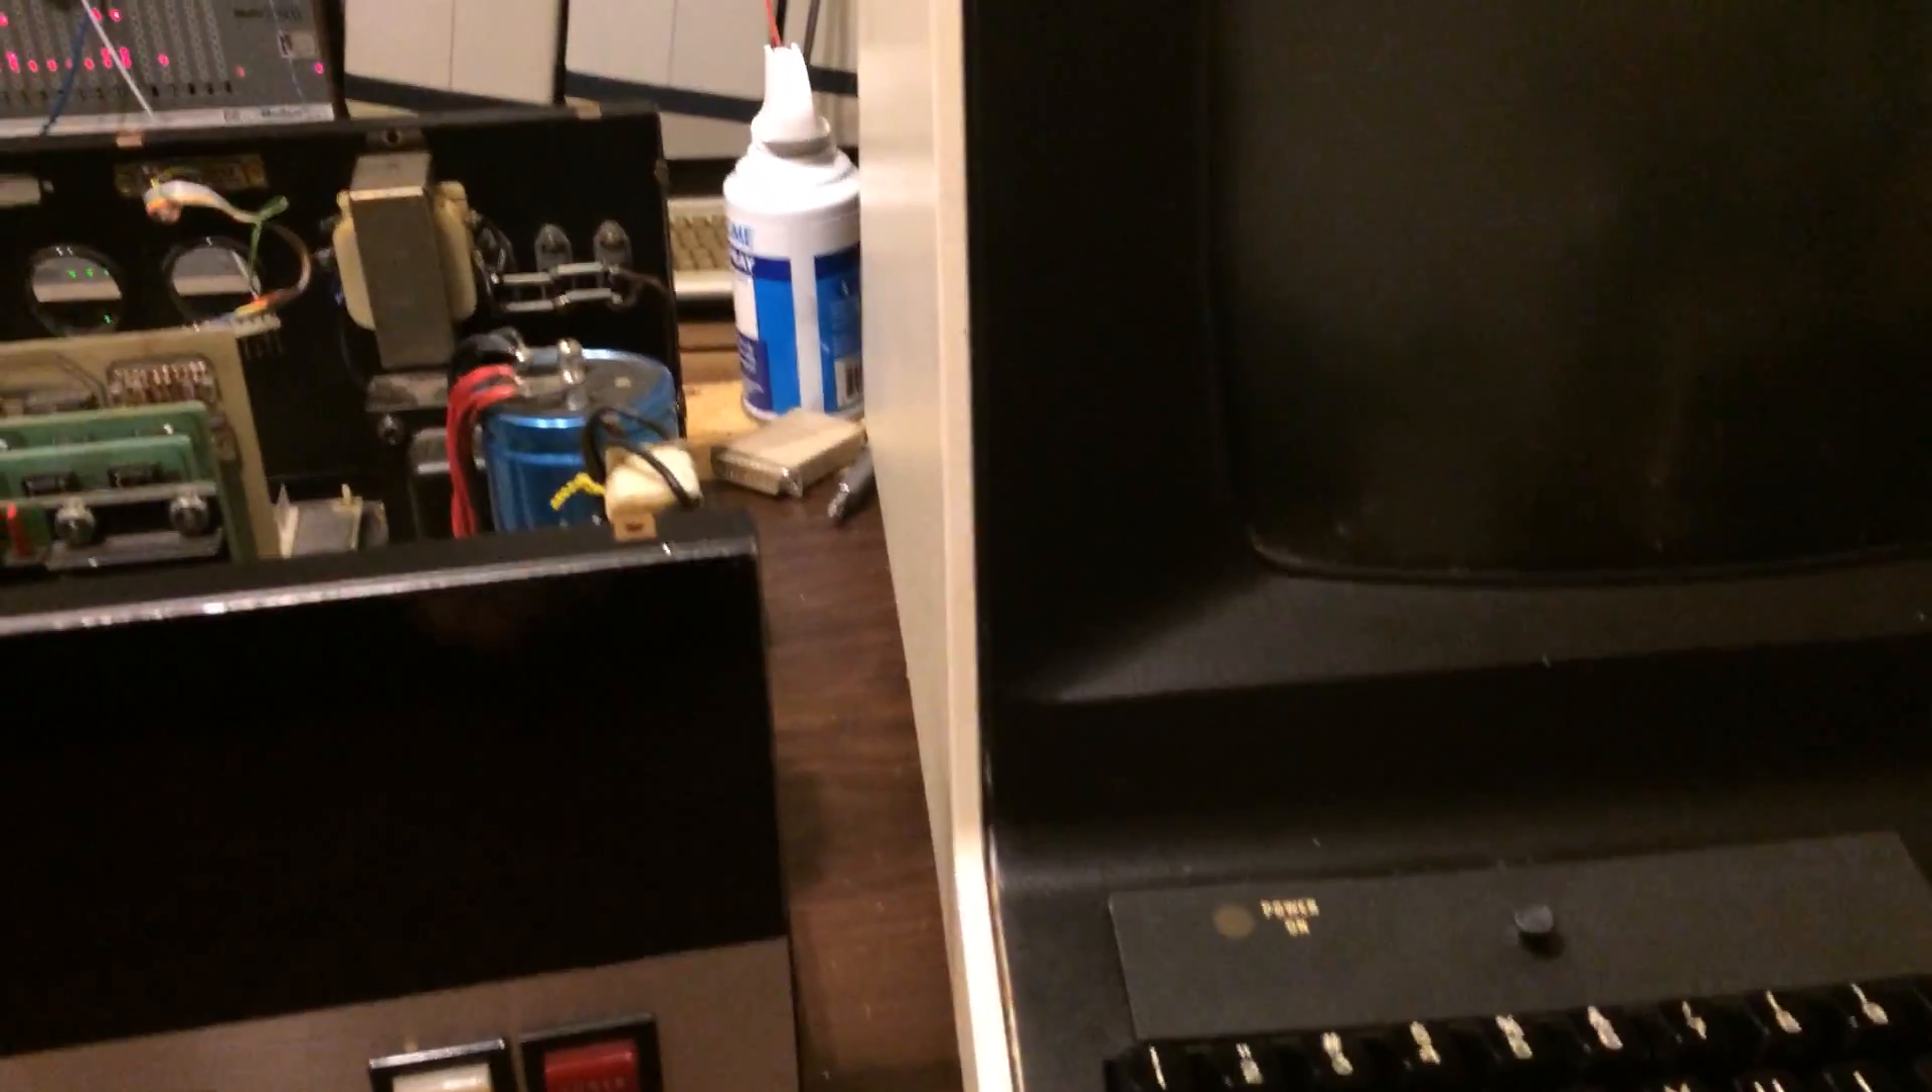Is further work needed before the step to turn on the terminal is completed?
Yes.